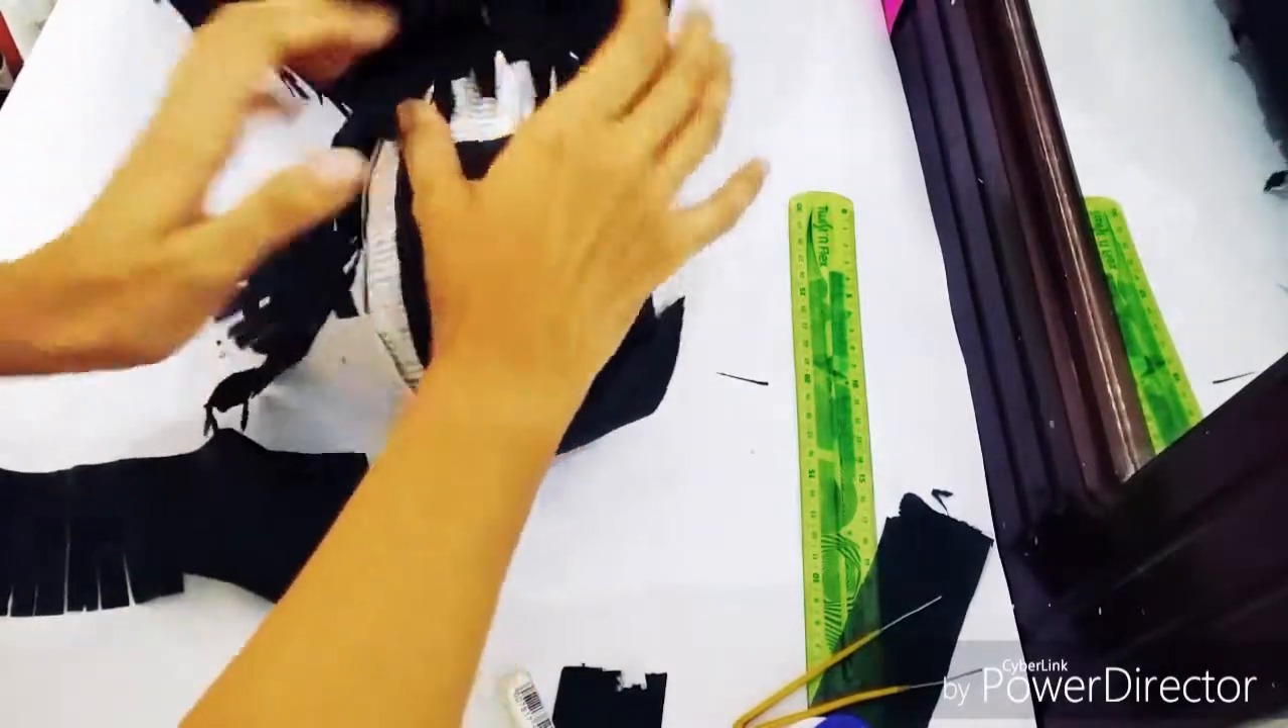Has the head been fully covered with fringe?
No.